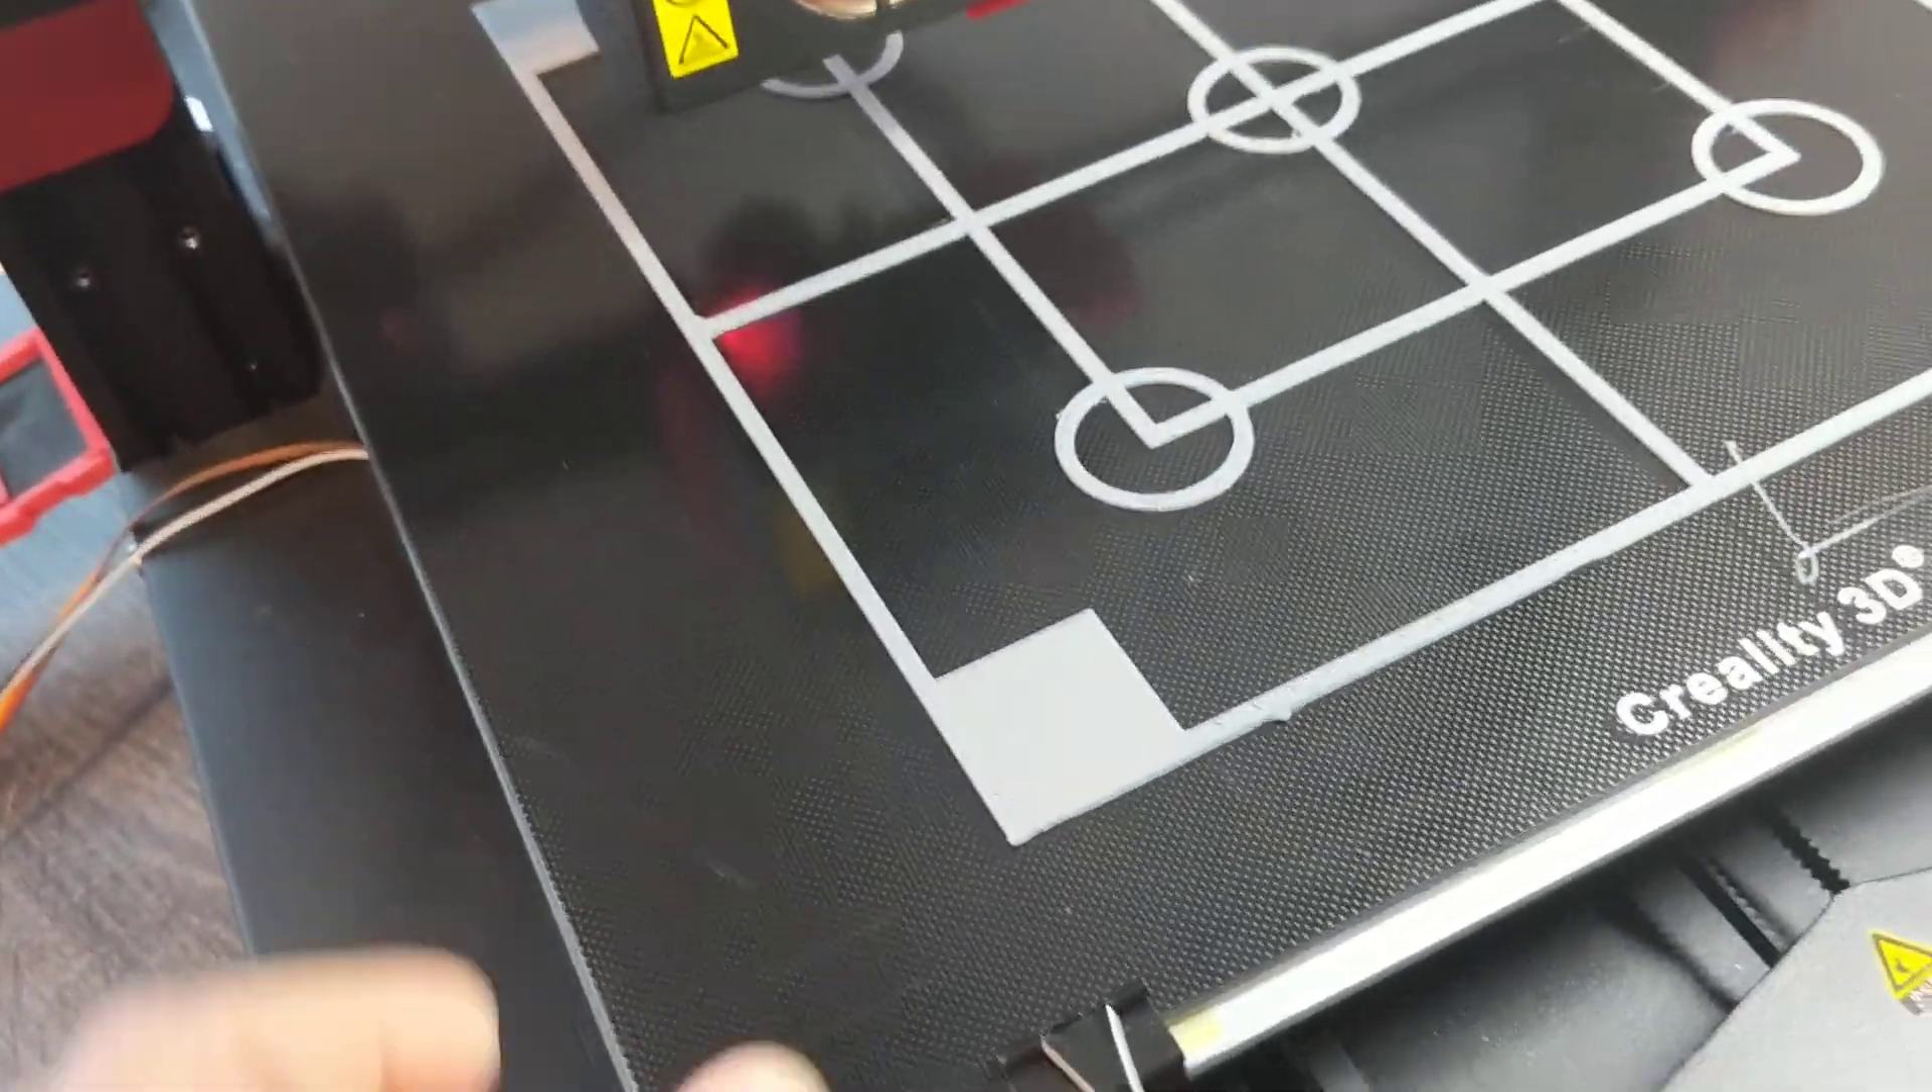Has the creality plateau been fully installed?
Yes.